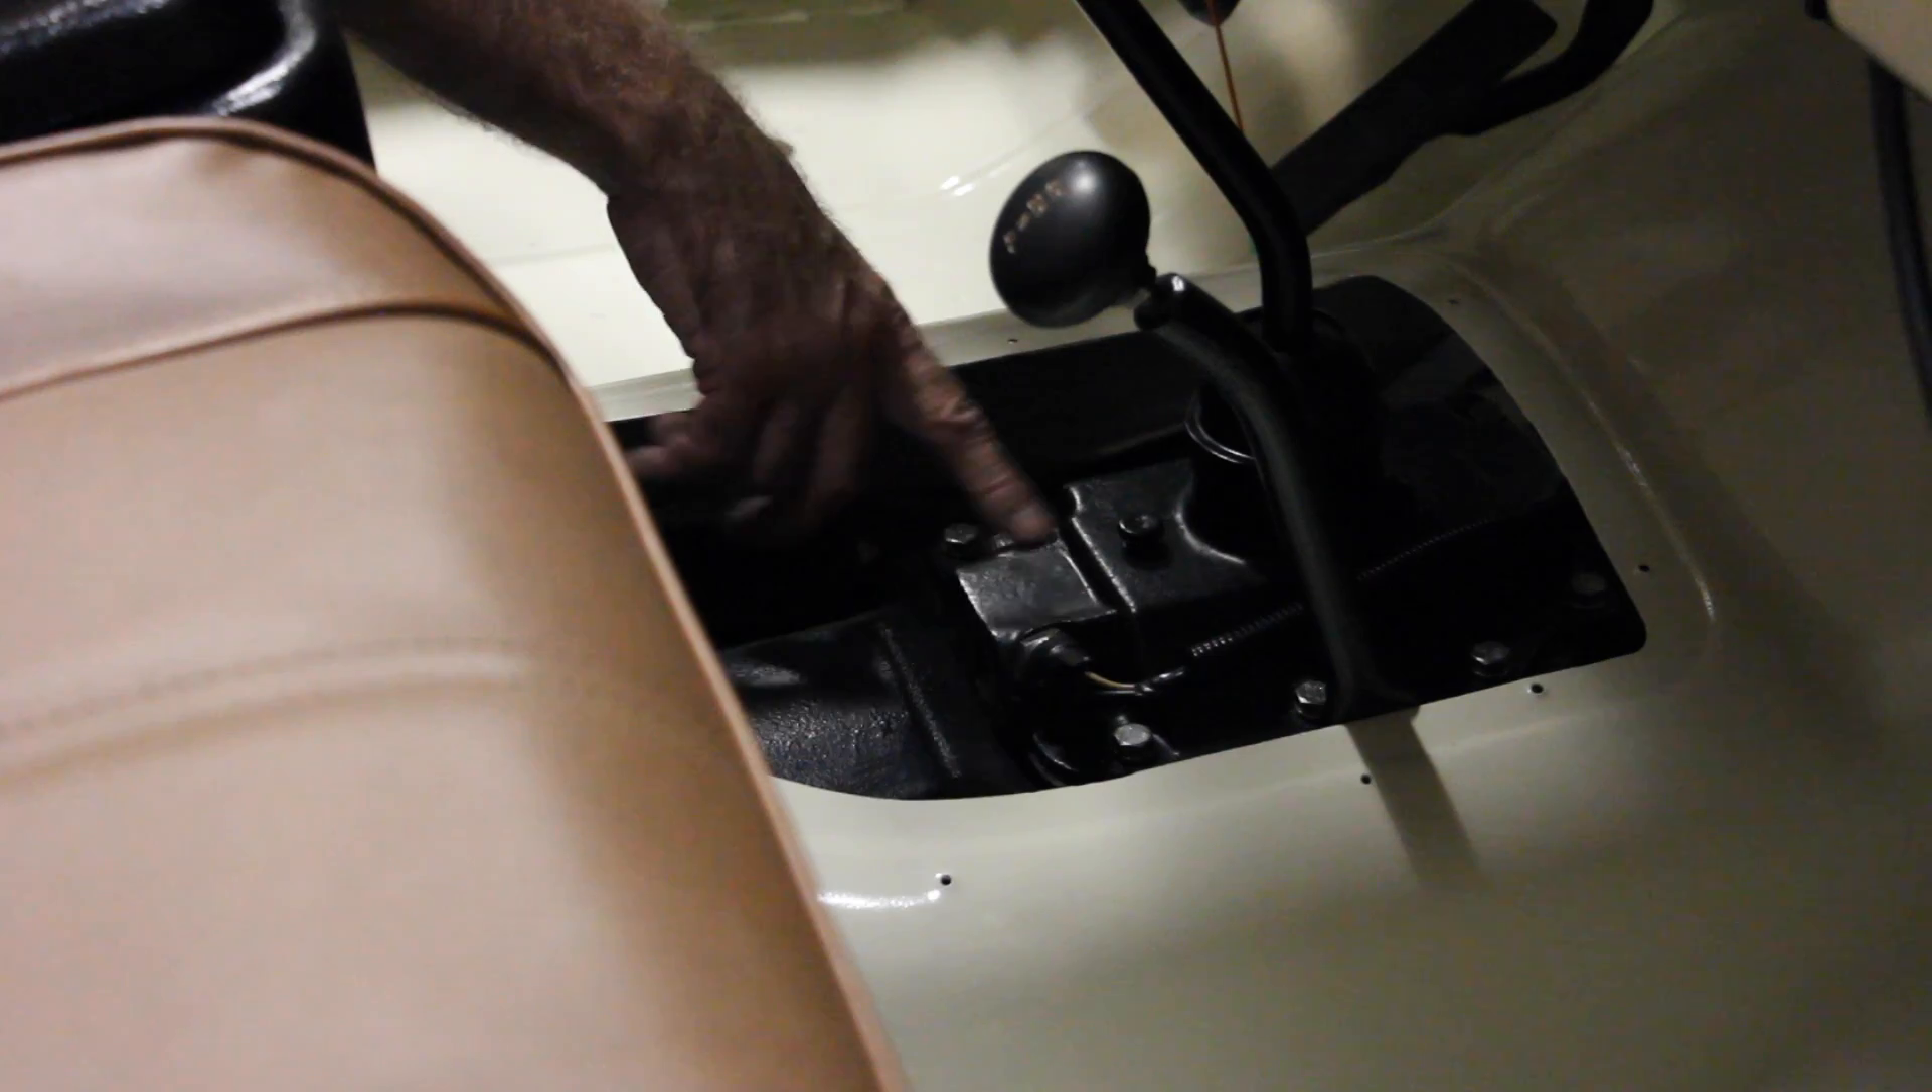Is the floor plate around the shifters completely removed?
Yes.